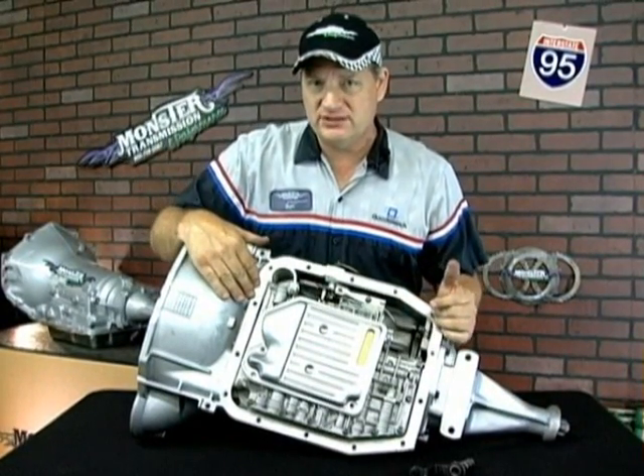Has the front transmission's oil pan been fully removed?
Yes.